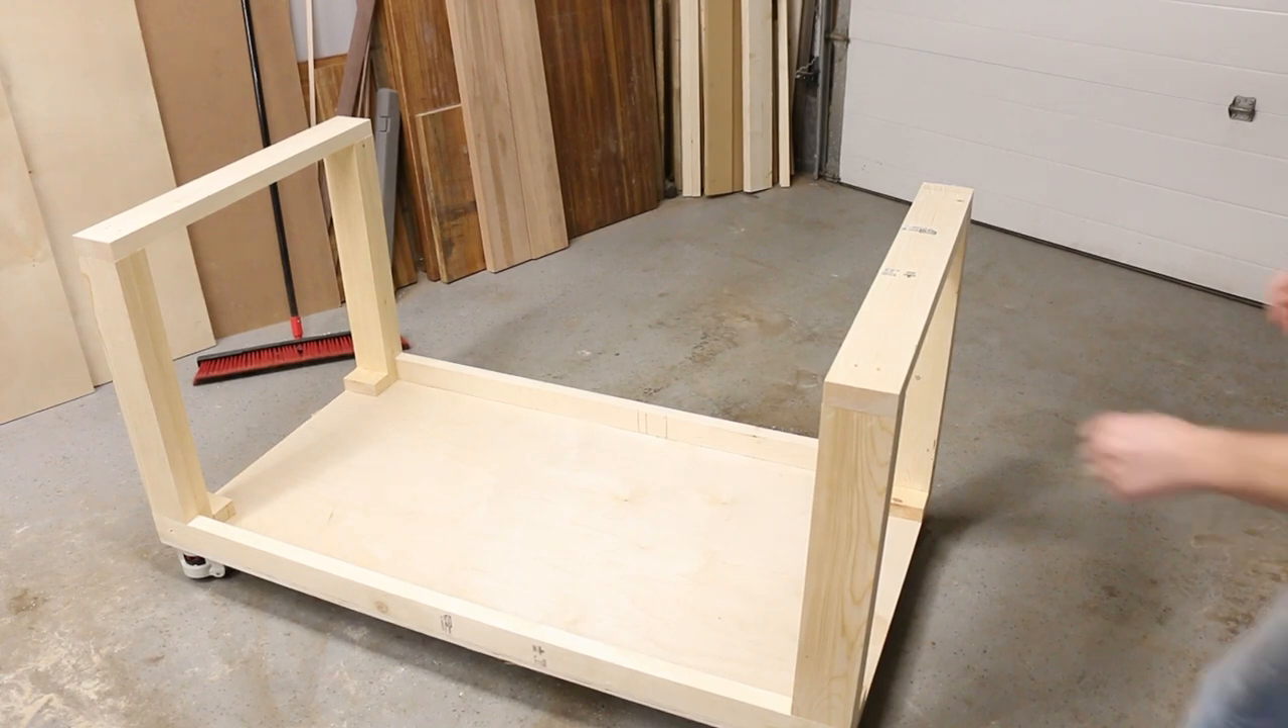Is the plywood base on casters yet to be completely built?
No.